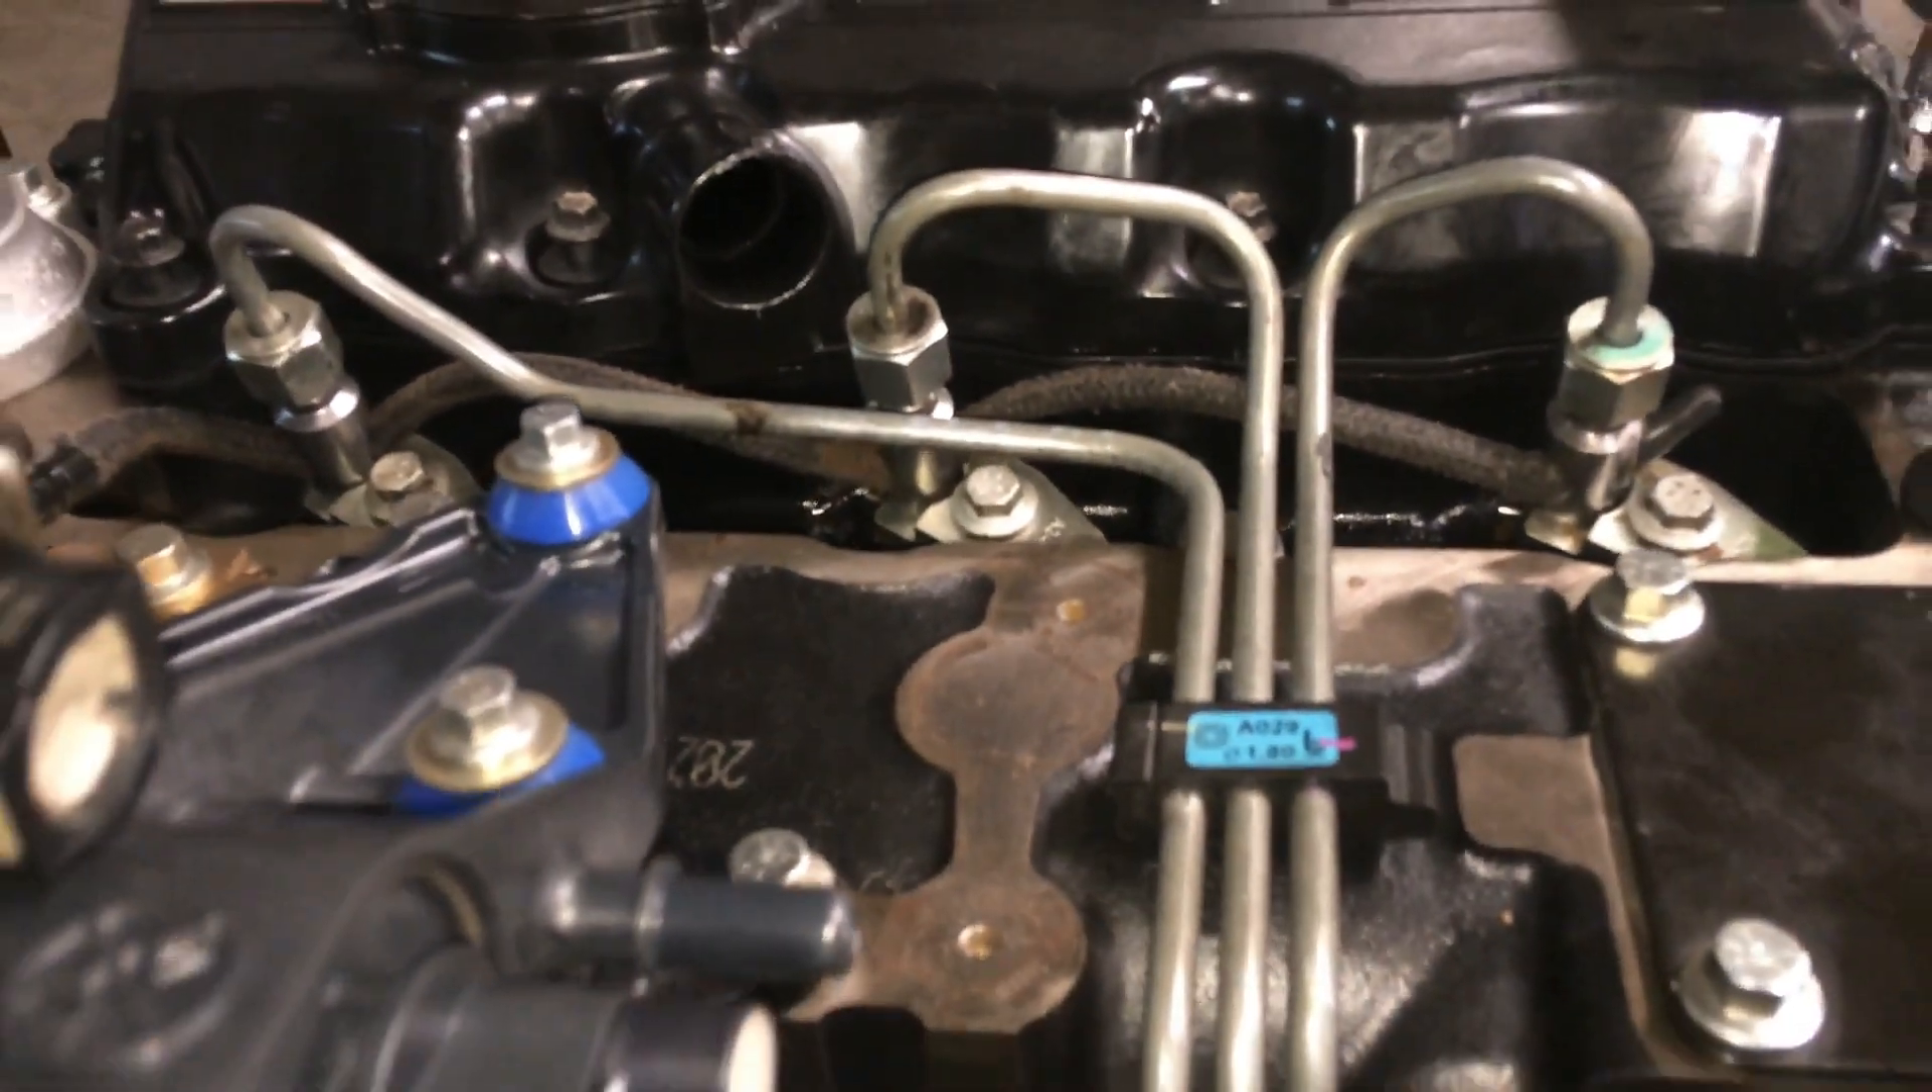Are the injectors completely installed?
Yes.